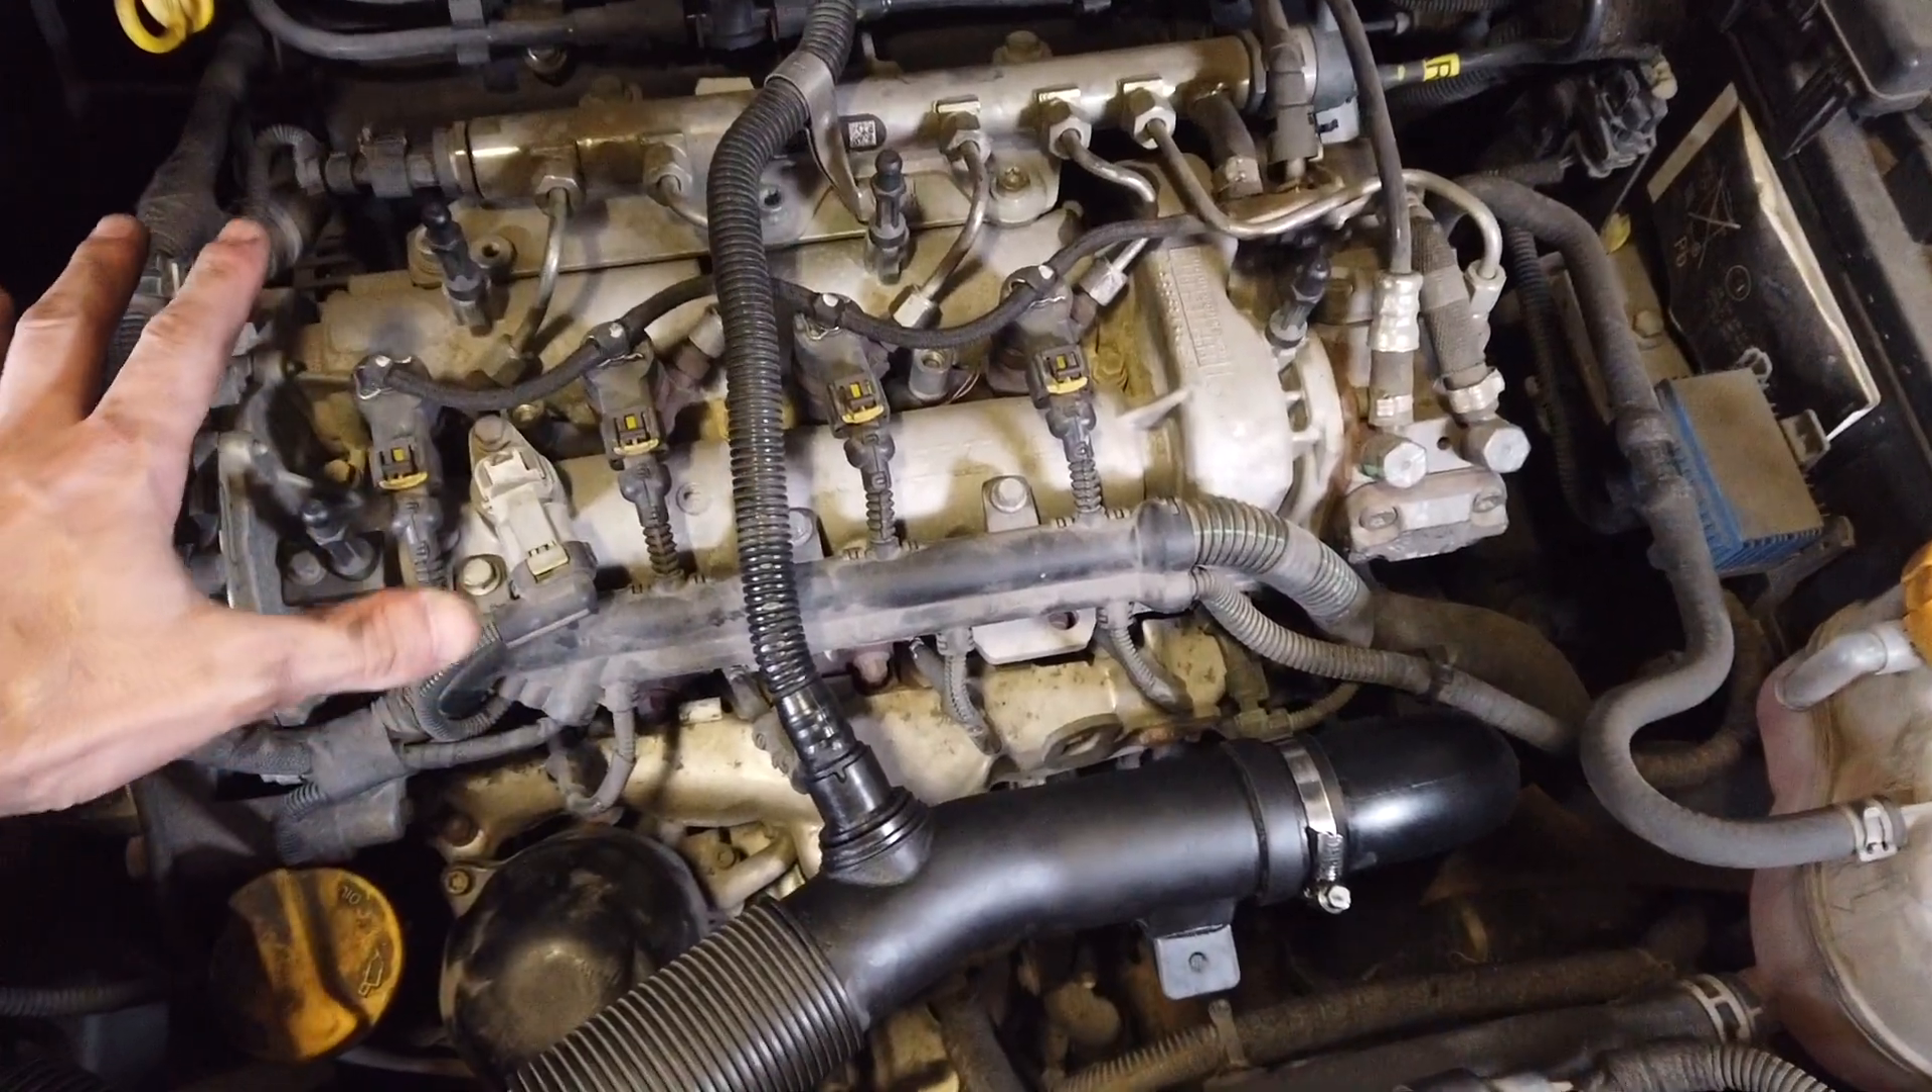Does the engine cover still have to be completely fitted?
Yes.